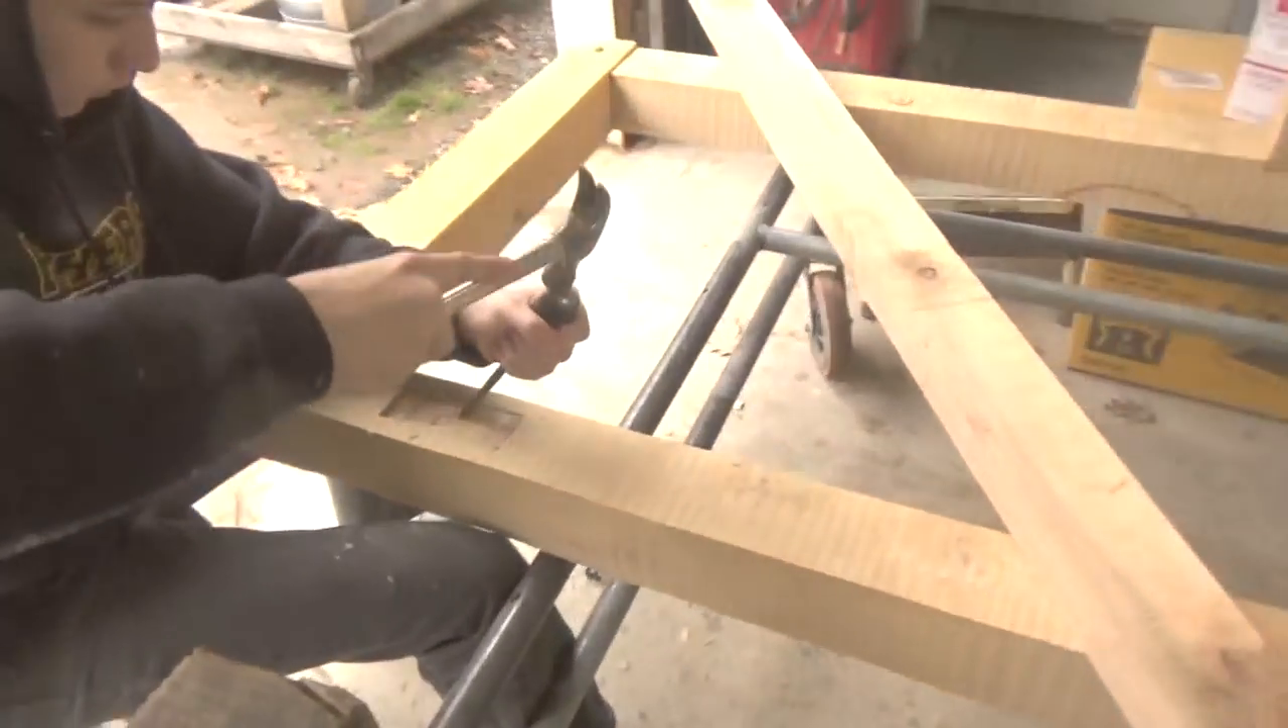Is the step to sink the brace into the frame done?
No.